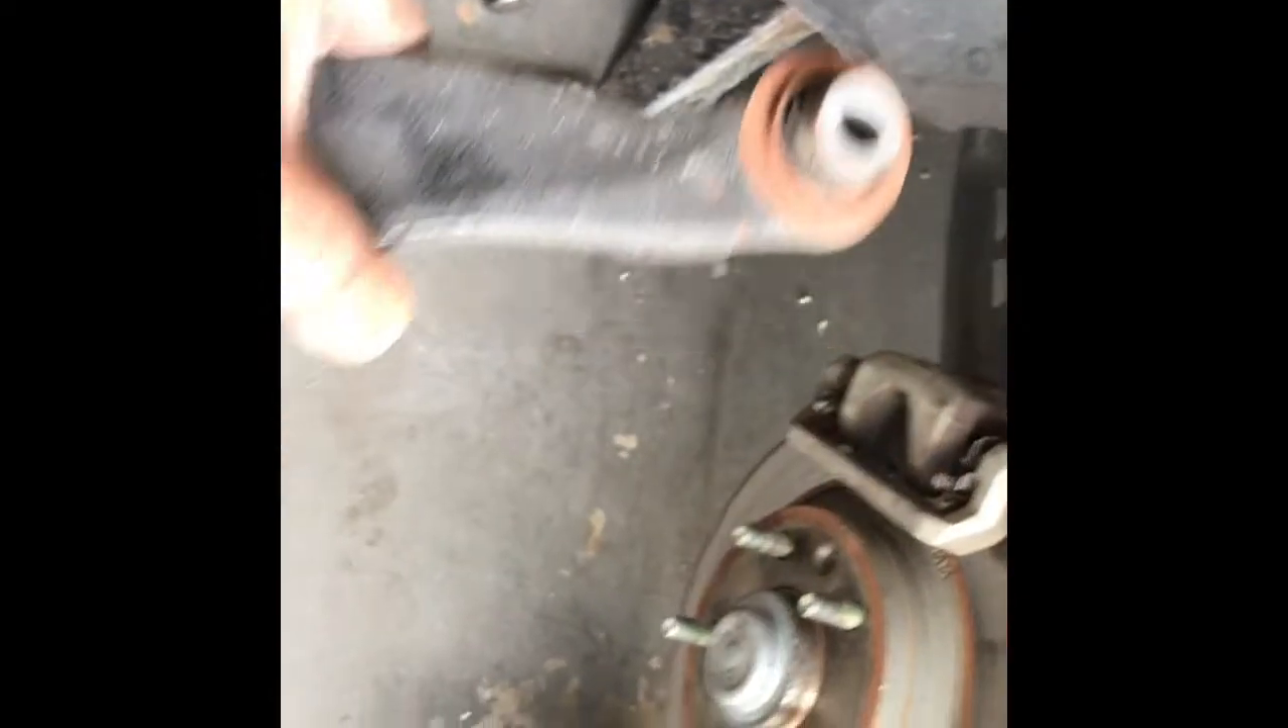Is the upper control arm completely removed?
Yes.